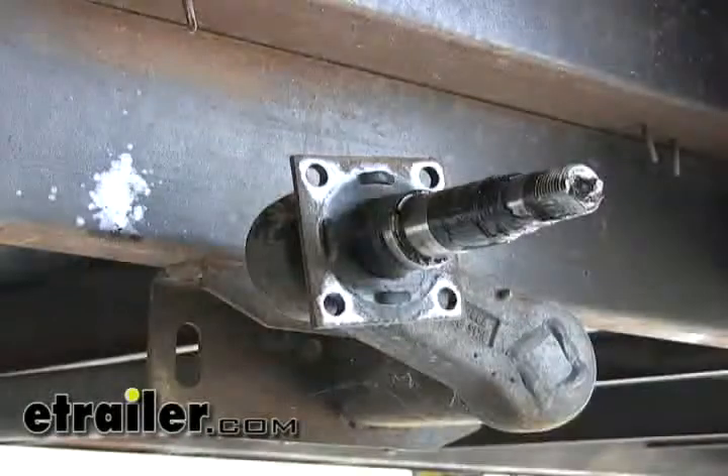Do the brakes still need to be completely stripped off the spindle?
No.